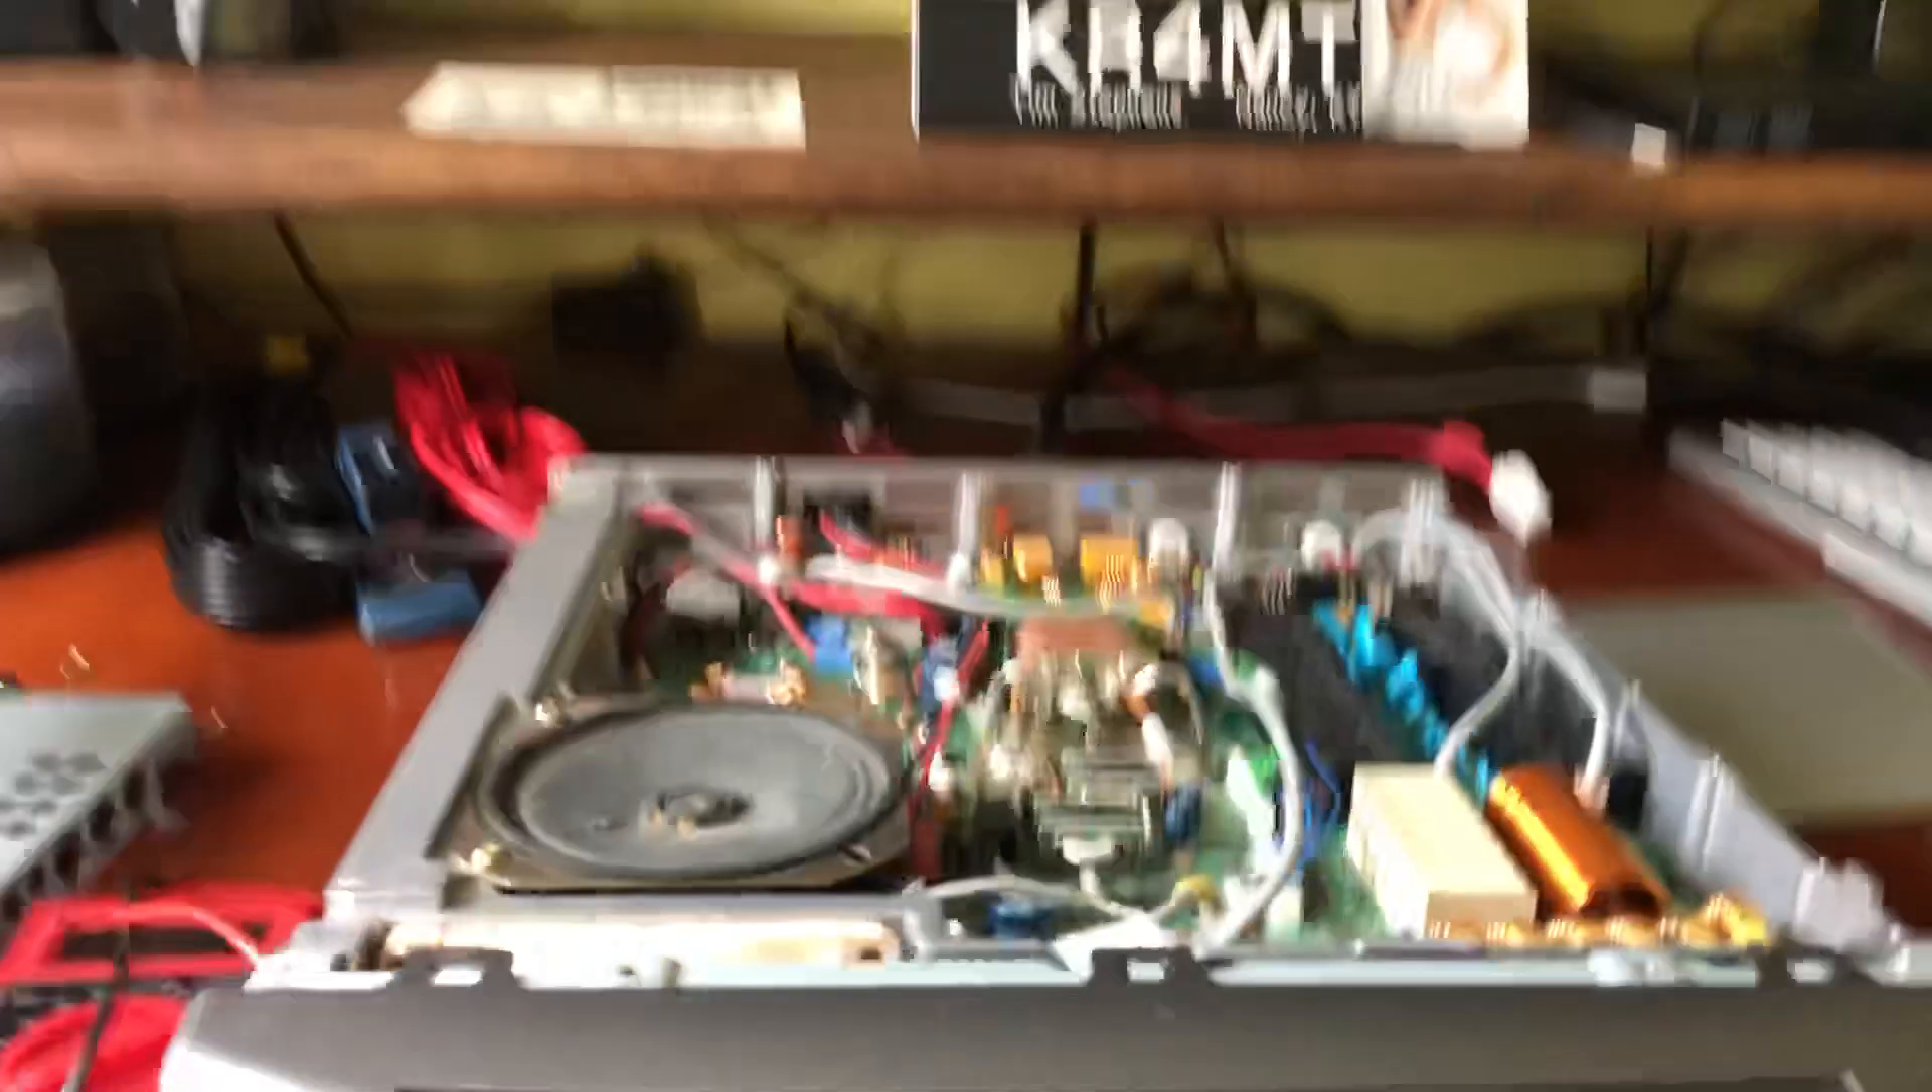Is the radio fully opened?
Yes.